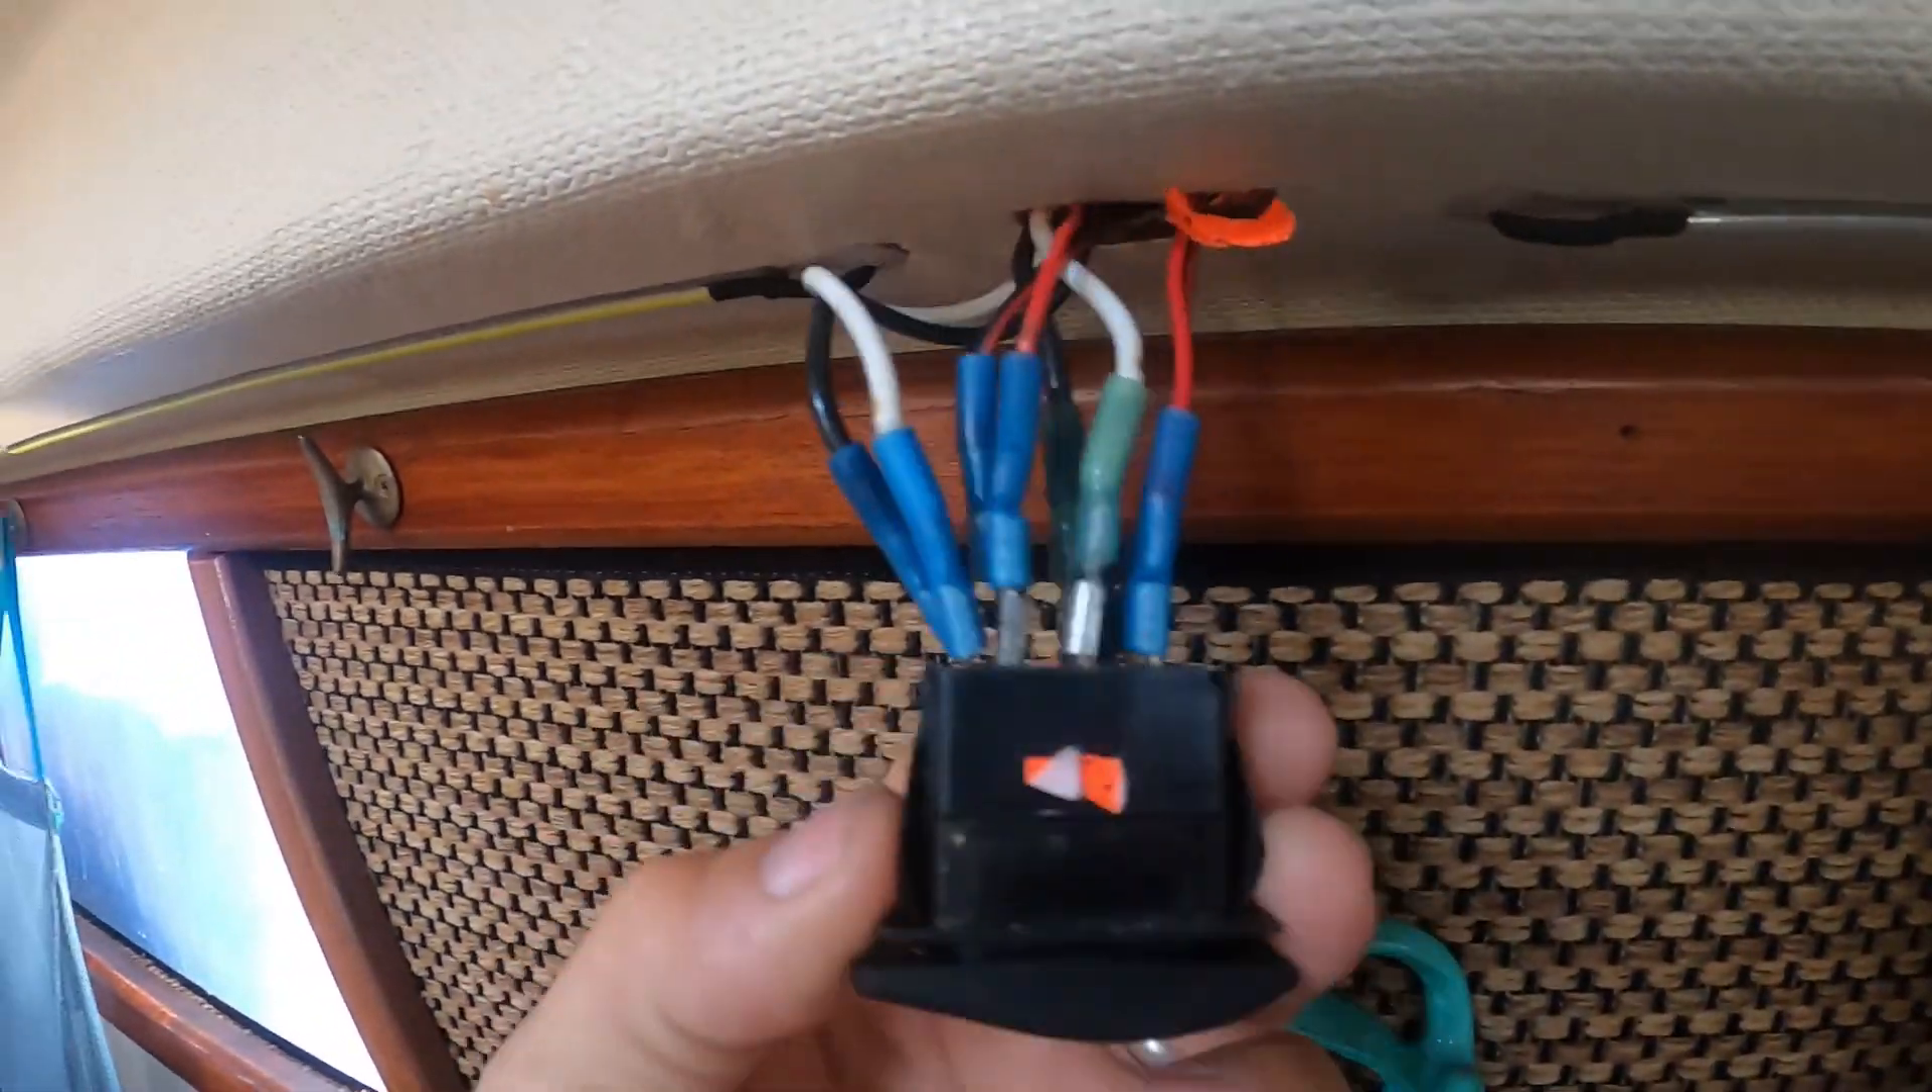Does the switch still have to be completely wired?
No.